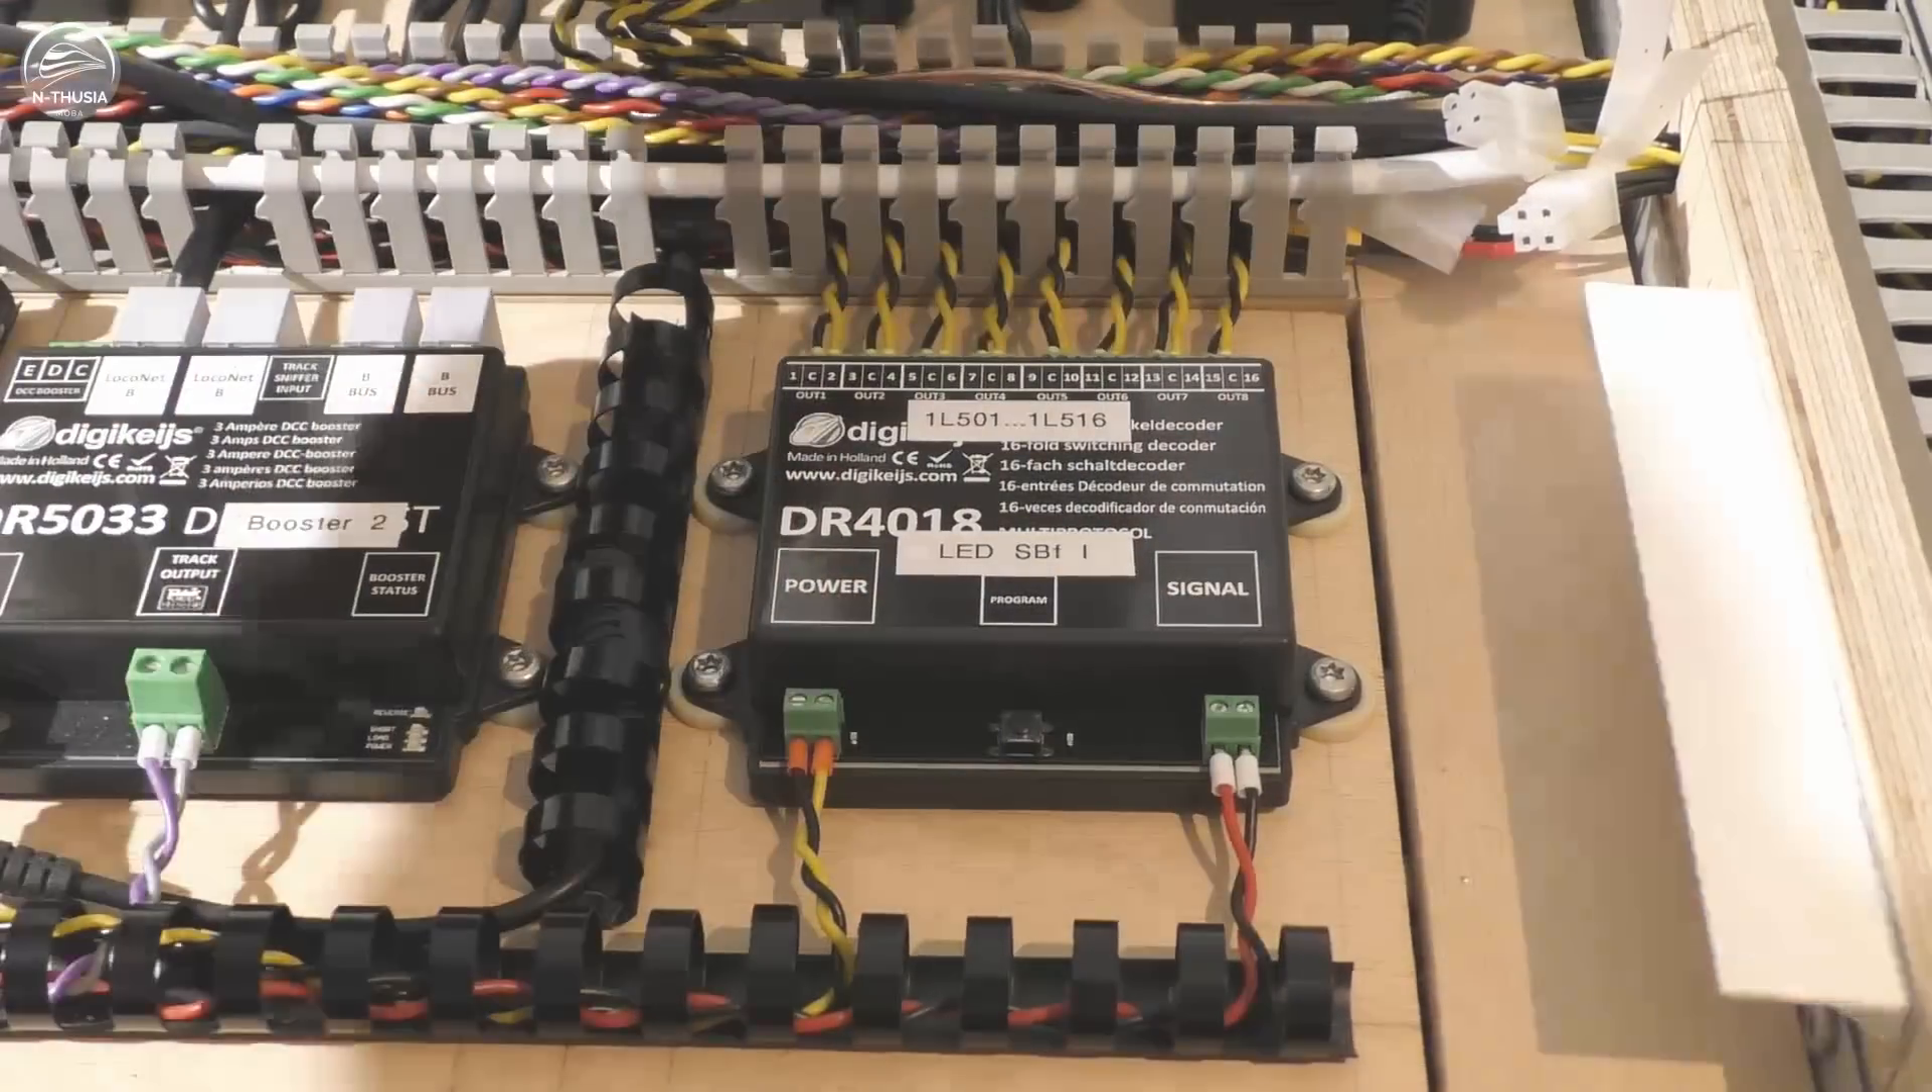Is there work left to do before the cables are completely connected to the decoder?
No.